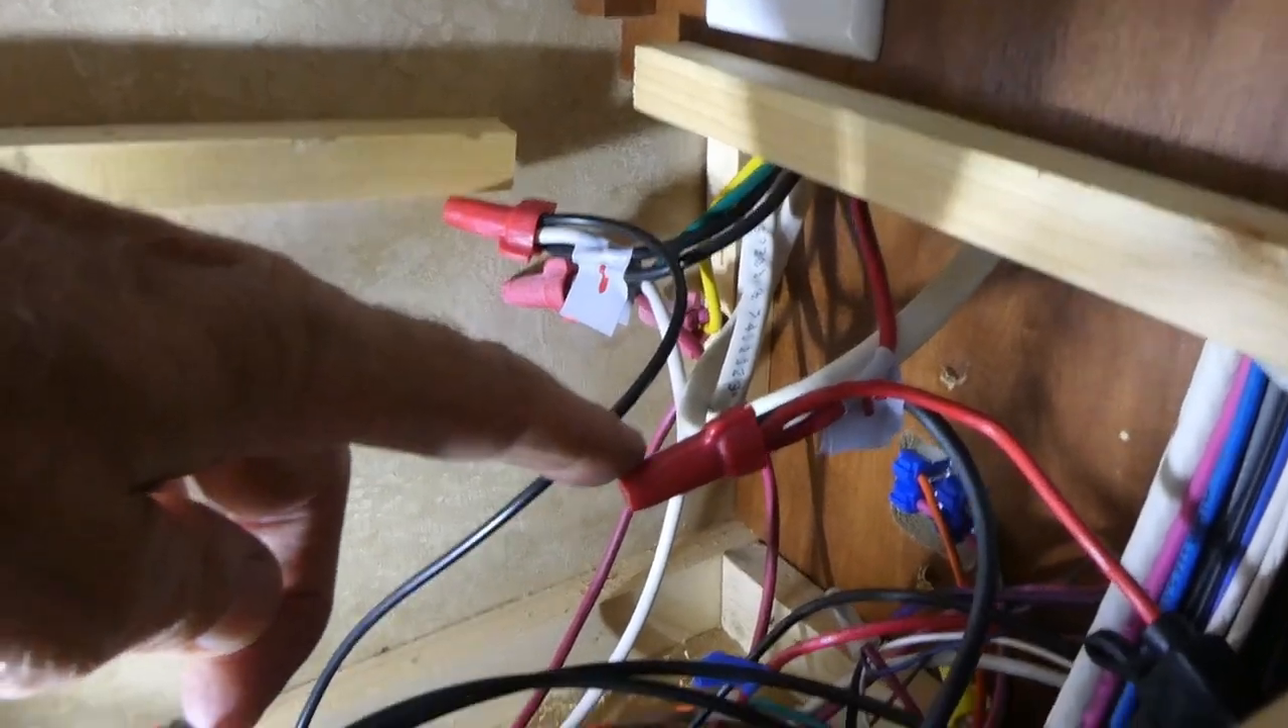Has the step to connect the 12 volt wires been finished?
Yes.